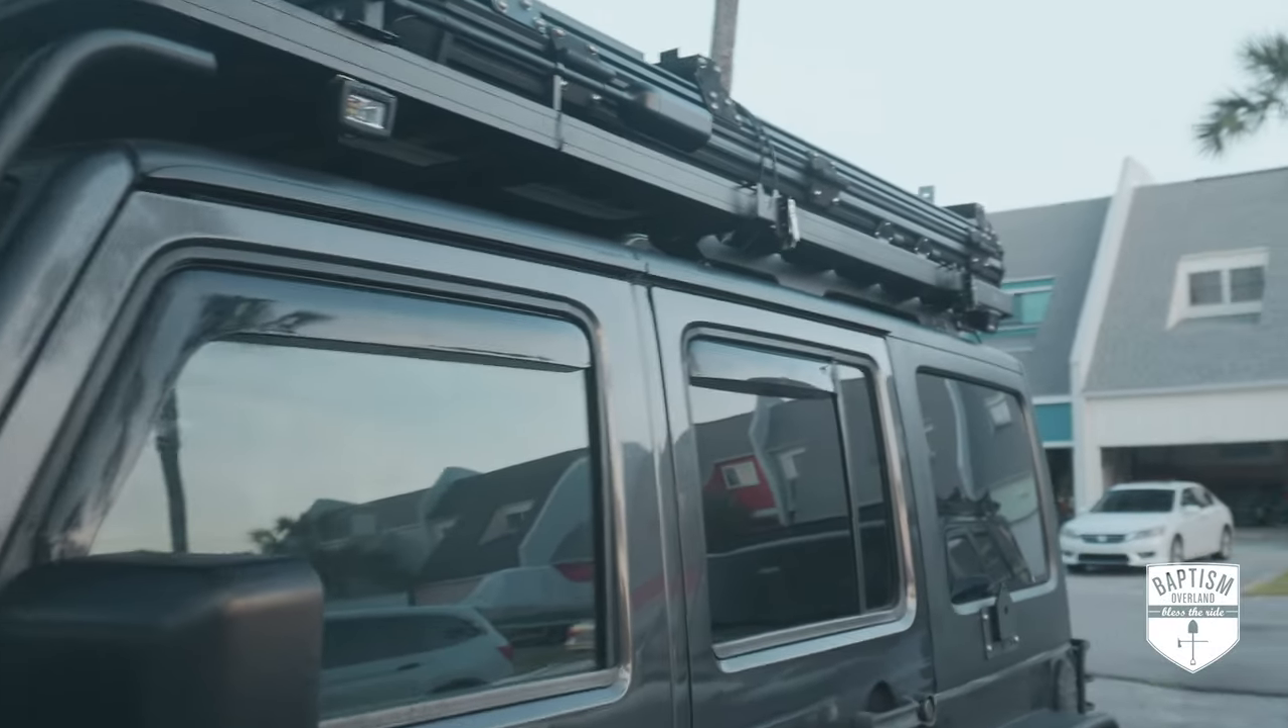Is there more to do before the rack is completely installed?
No.